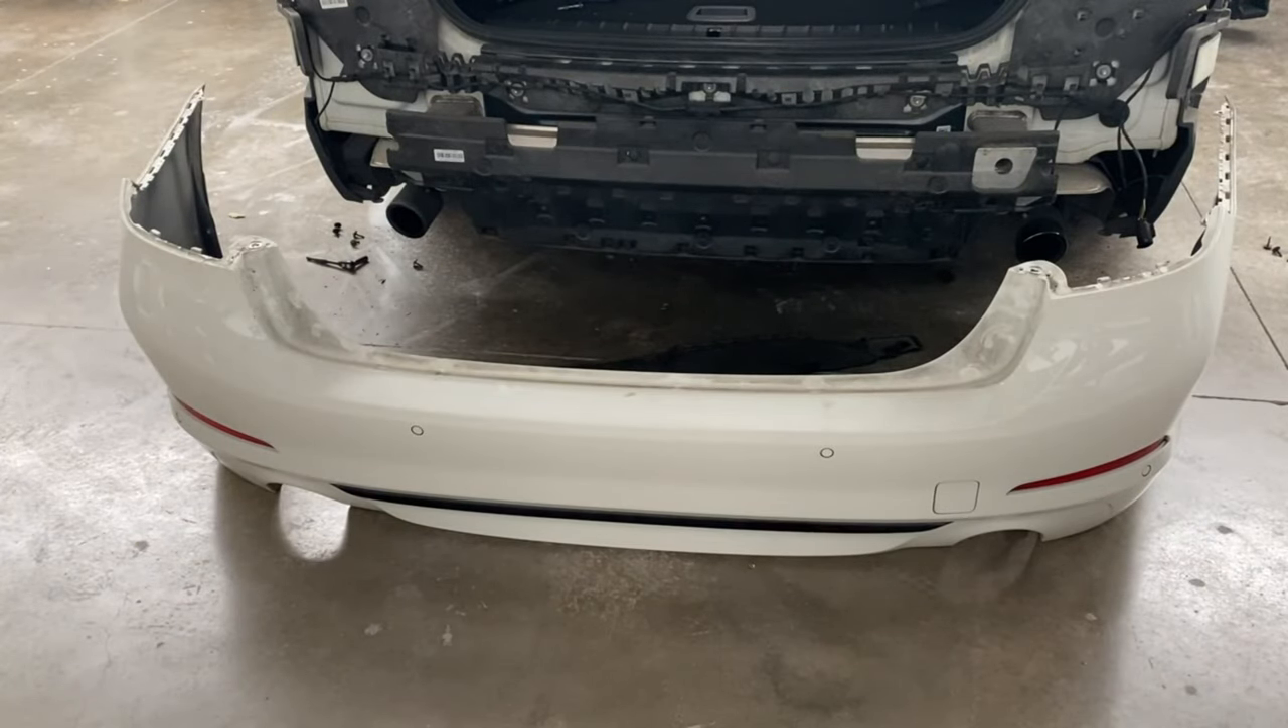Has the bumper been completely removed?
Yes.